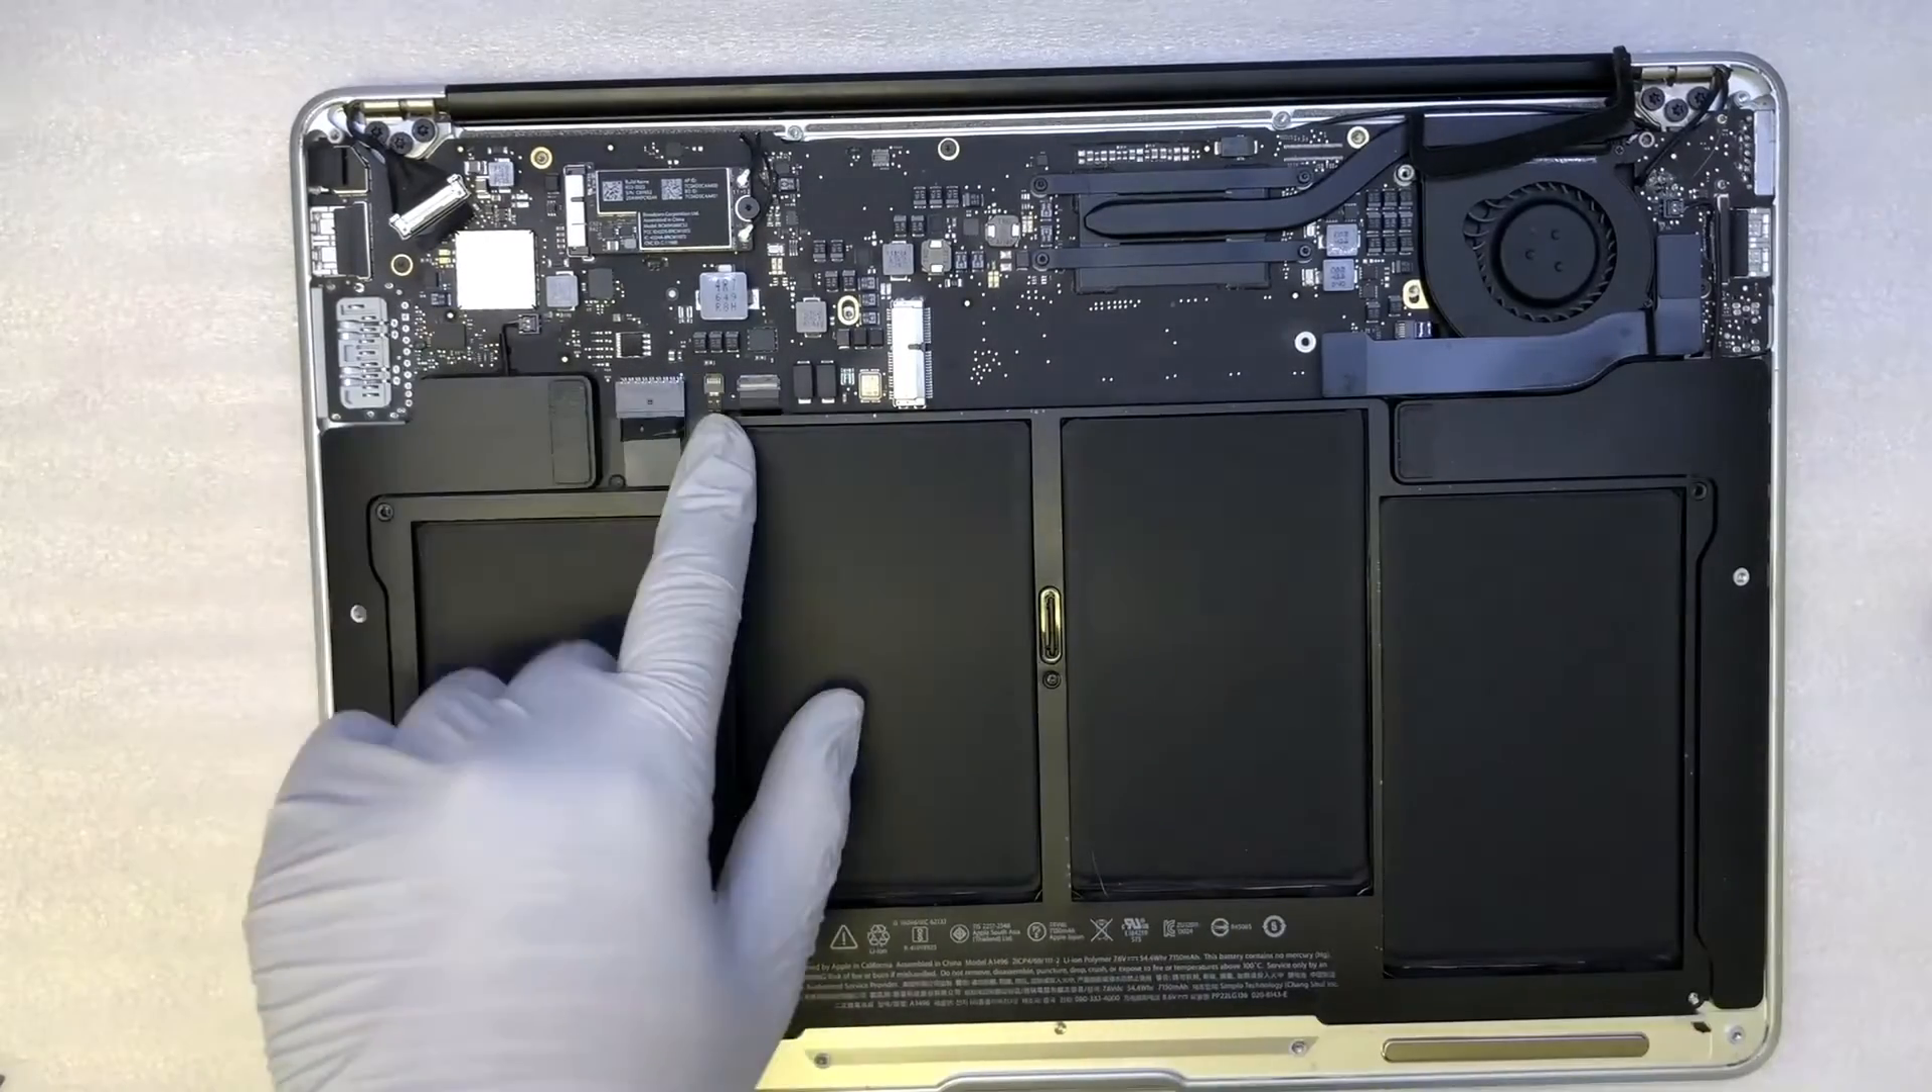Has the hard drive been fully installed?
No.